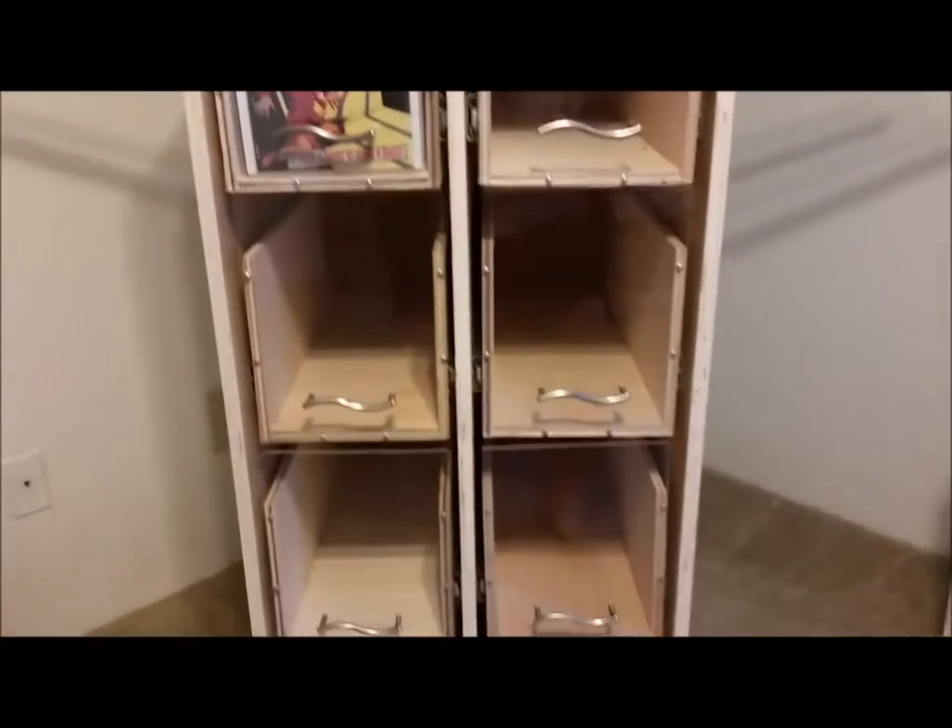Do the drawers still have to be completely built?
No.